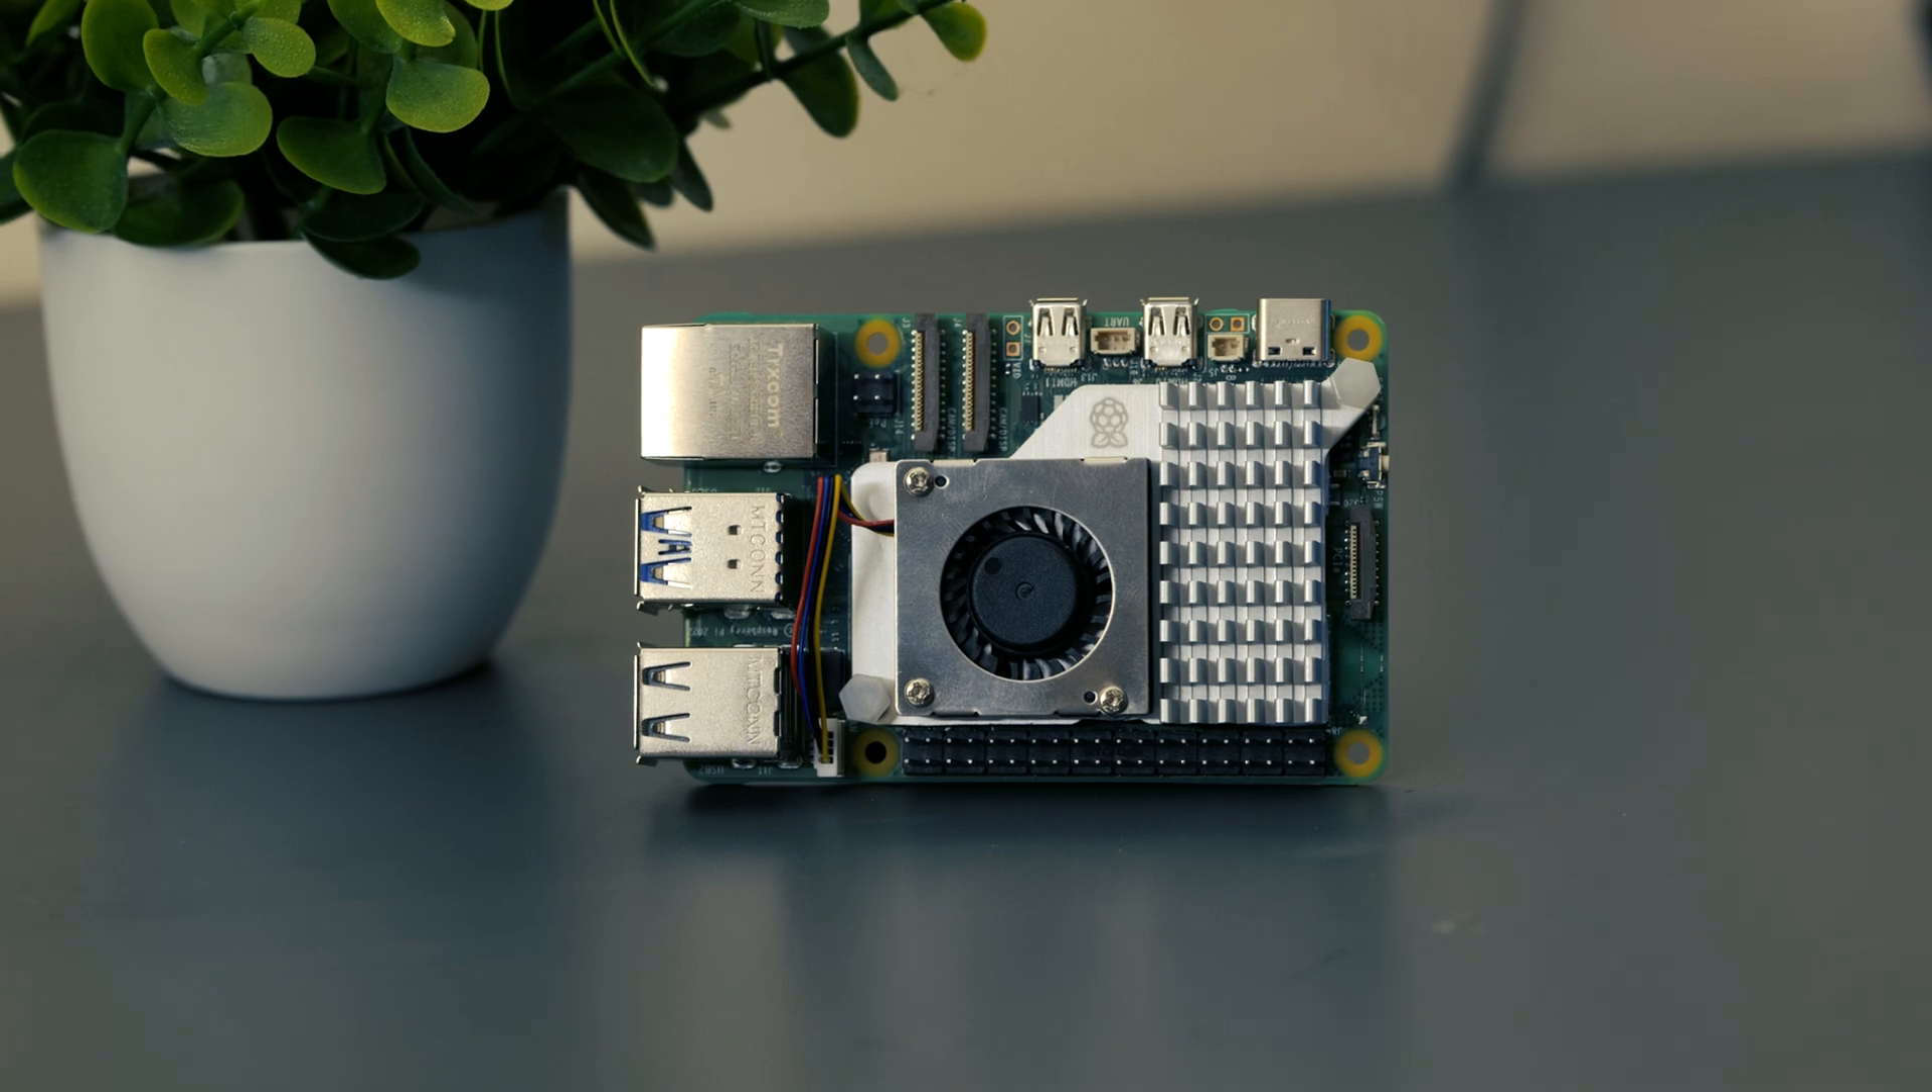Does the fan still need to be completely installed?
No.